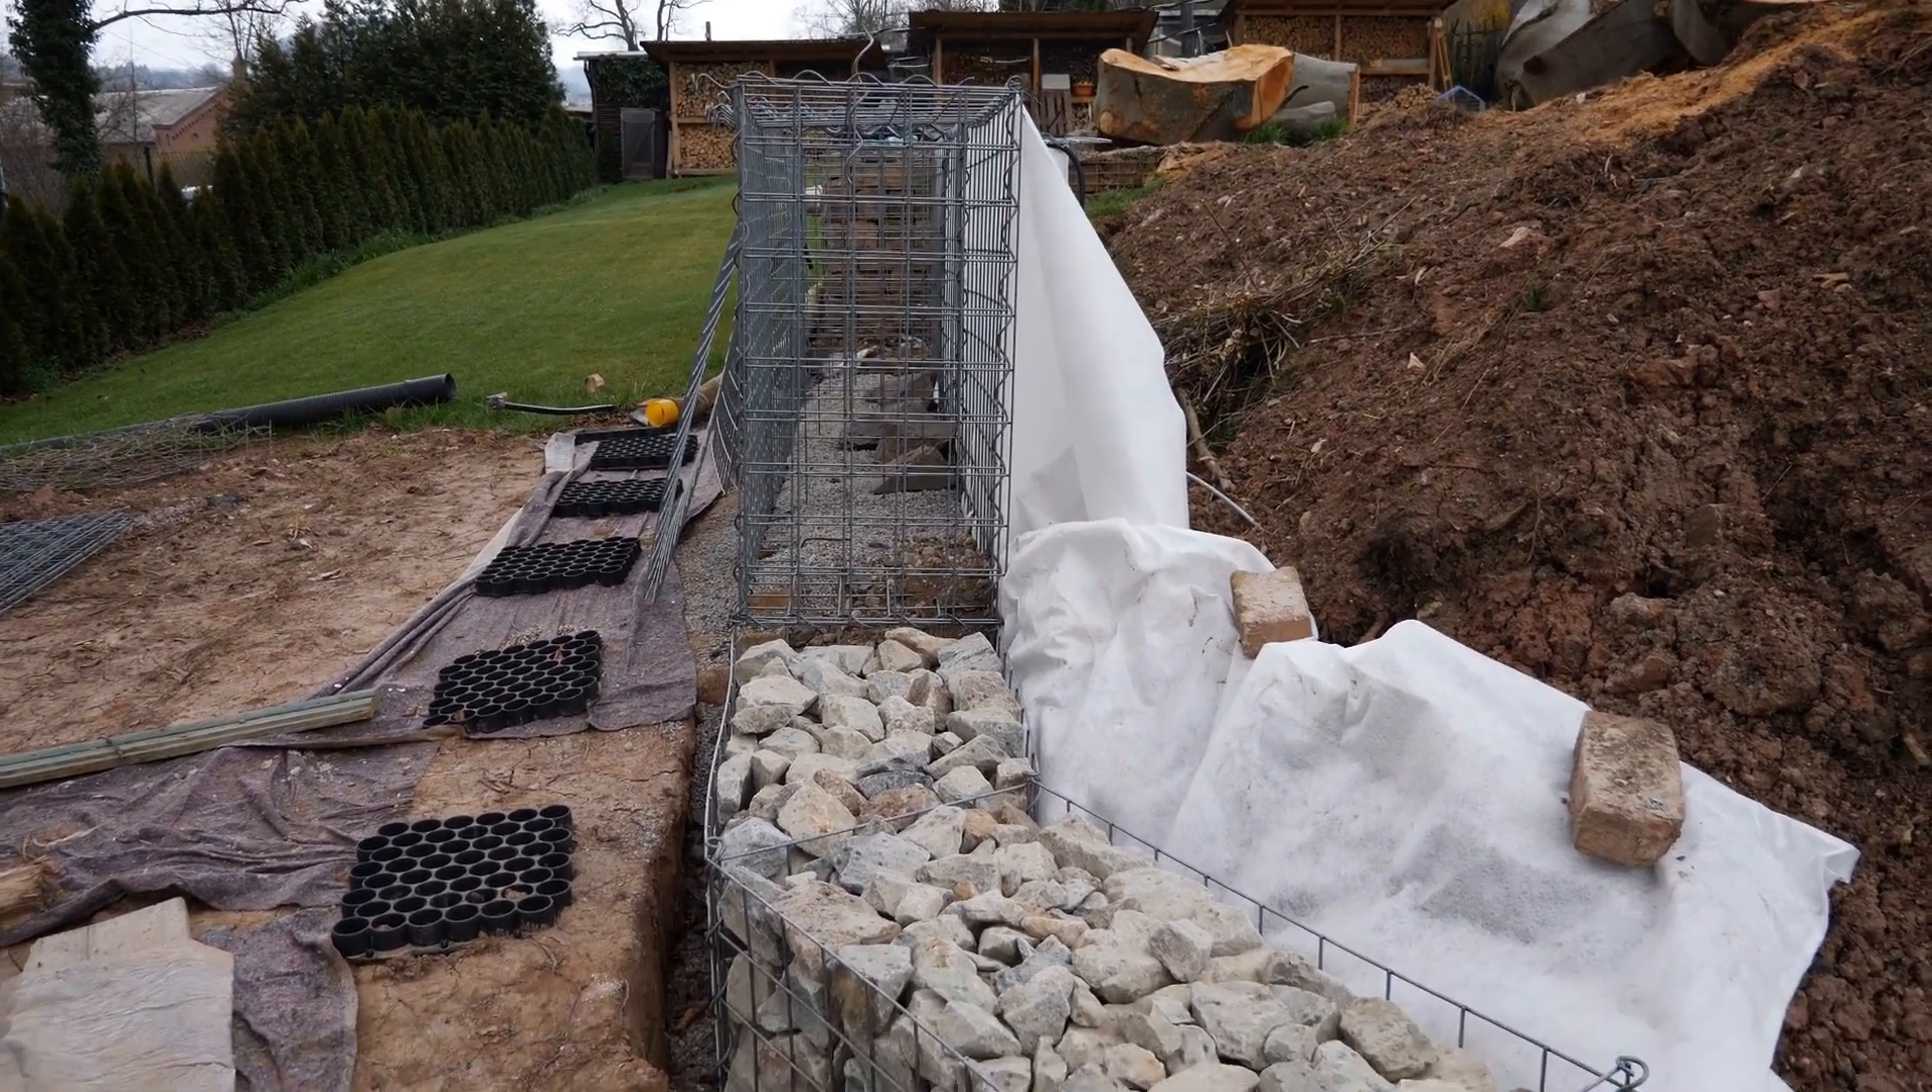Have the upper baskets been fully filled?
No.